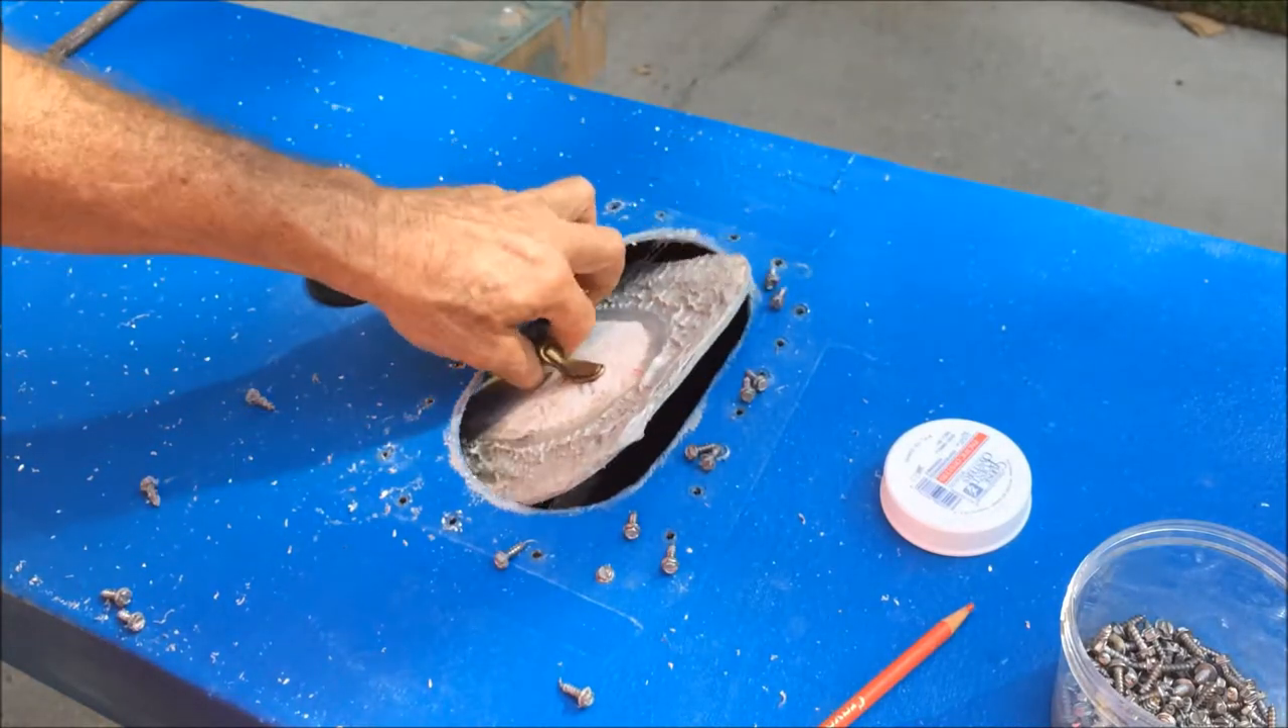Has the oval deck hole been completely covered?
No.